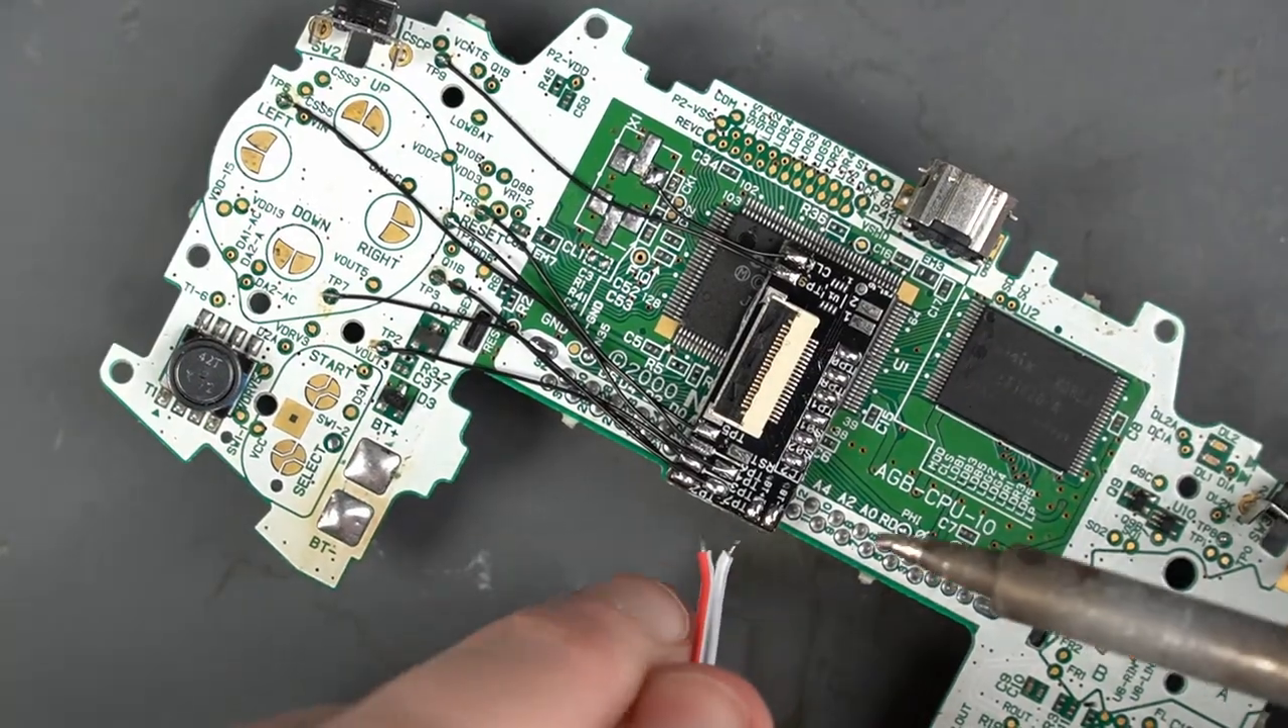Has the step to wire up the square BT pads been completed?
No.